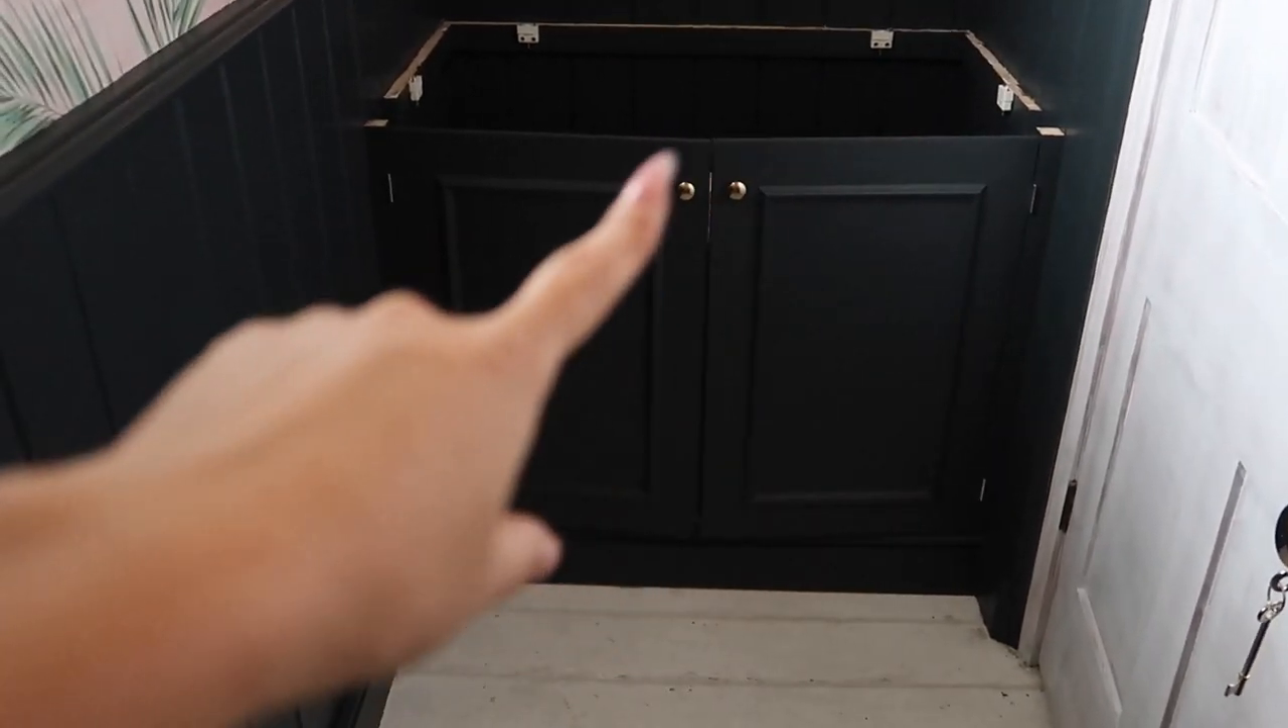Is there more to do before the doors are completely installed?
No.